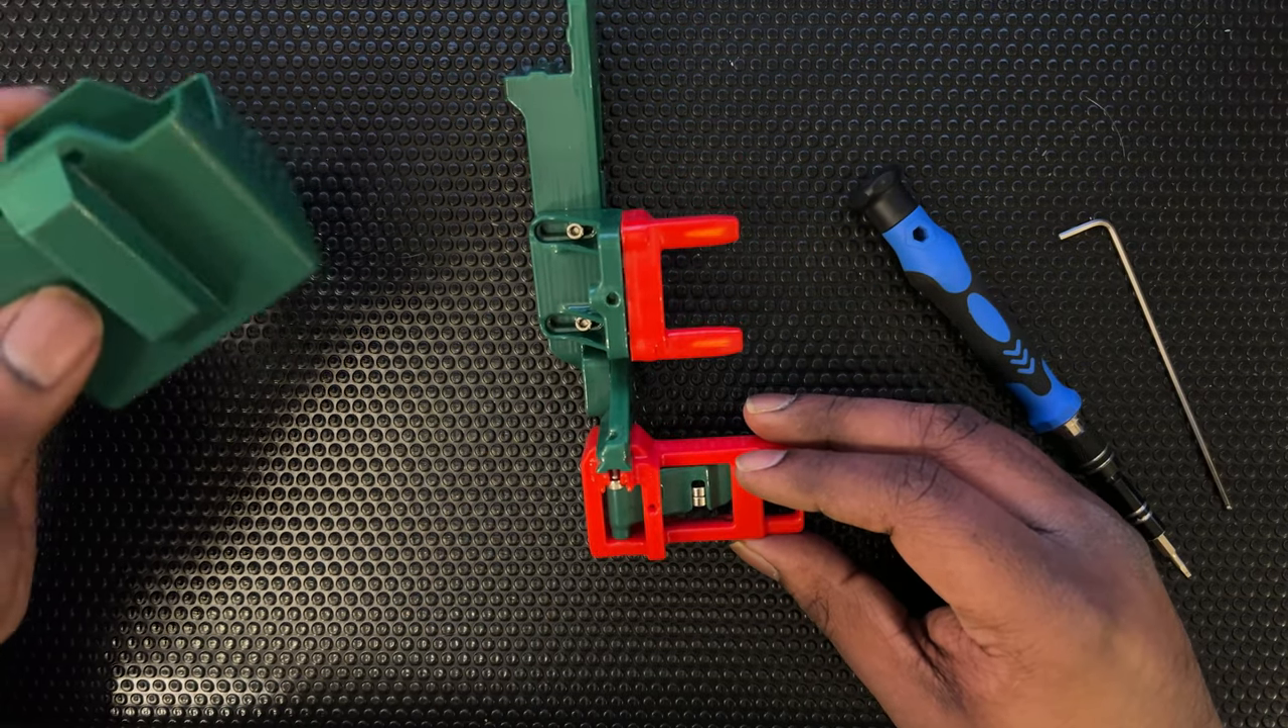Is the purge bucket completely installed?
No.